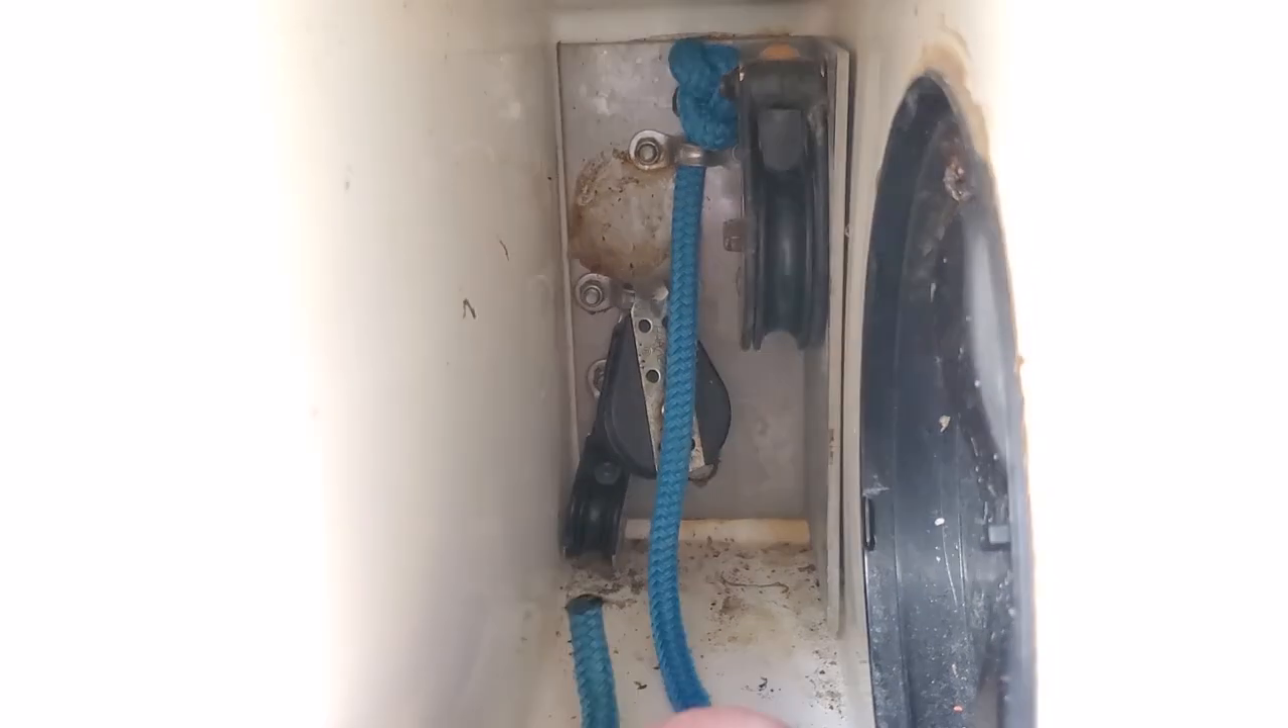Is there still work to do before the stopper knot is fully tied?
No.